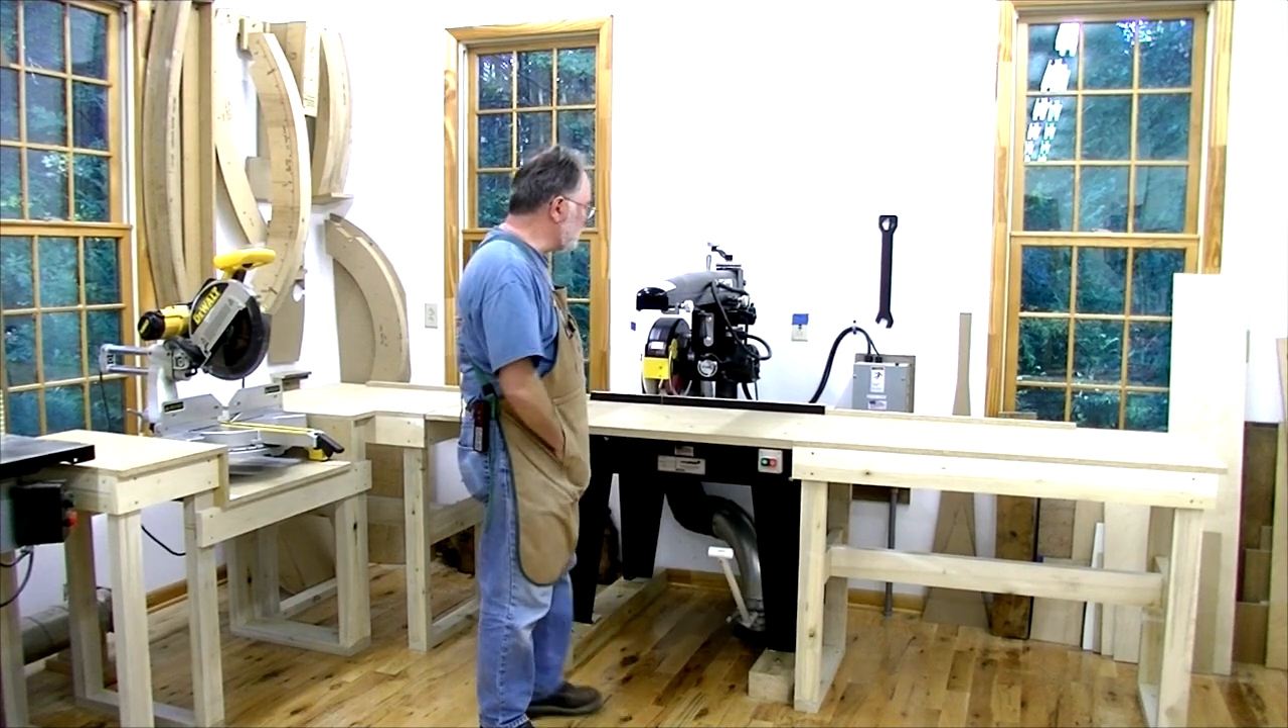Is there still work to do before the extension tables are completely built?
No.